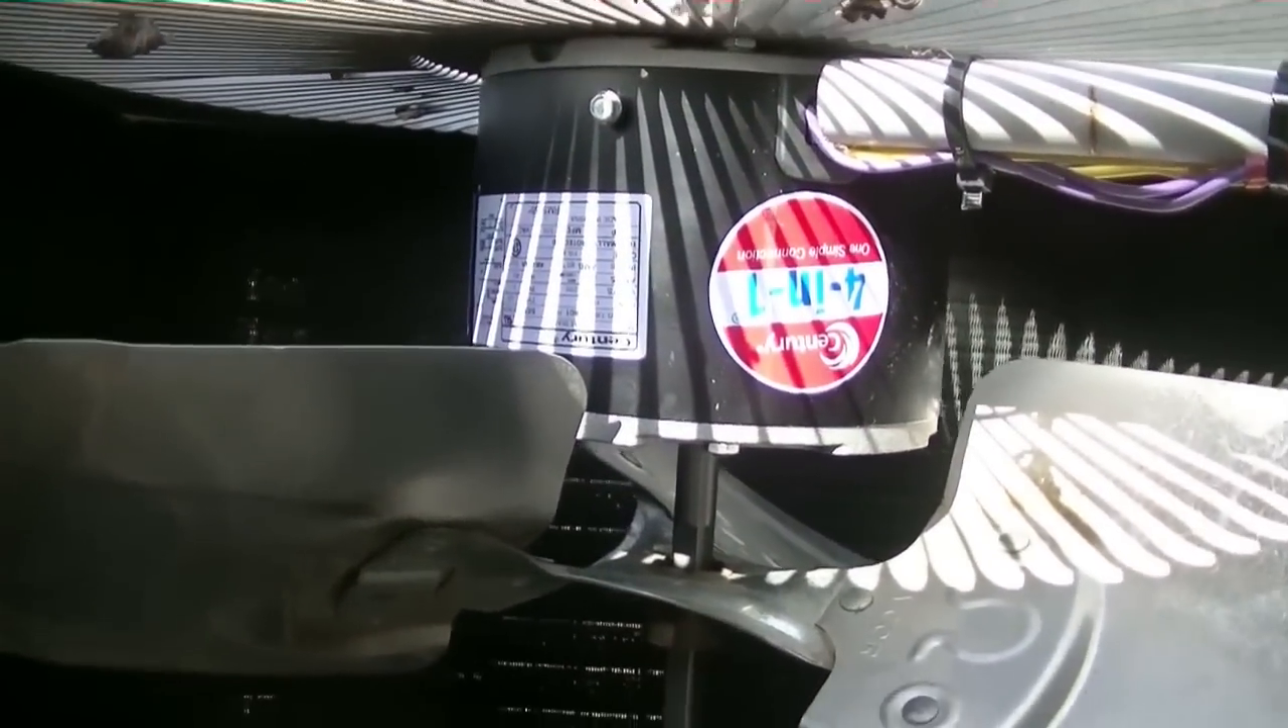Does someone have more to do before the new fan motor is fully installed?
No.